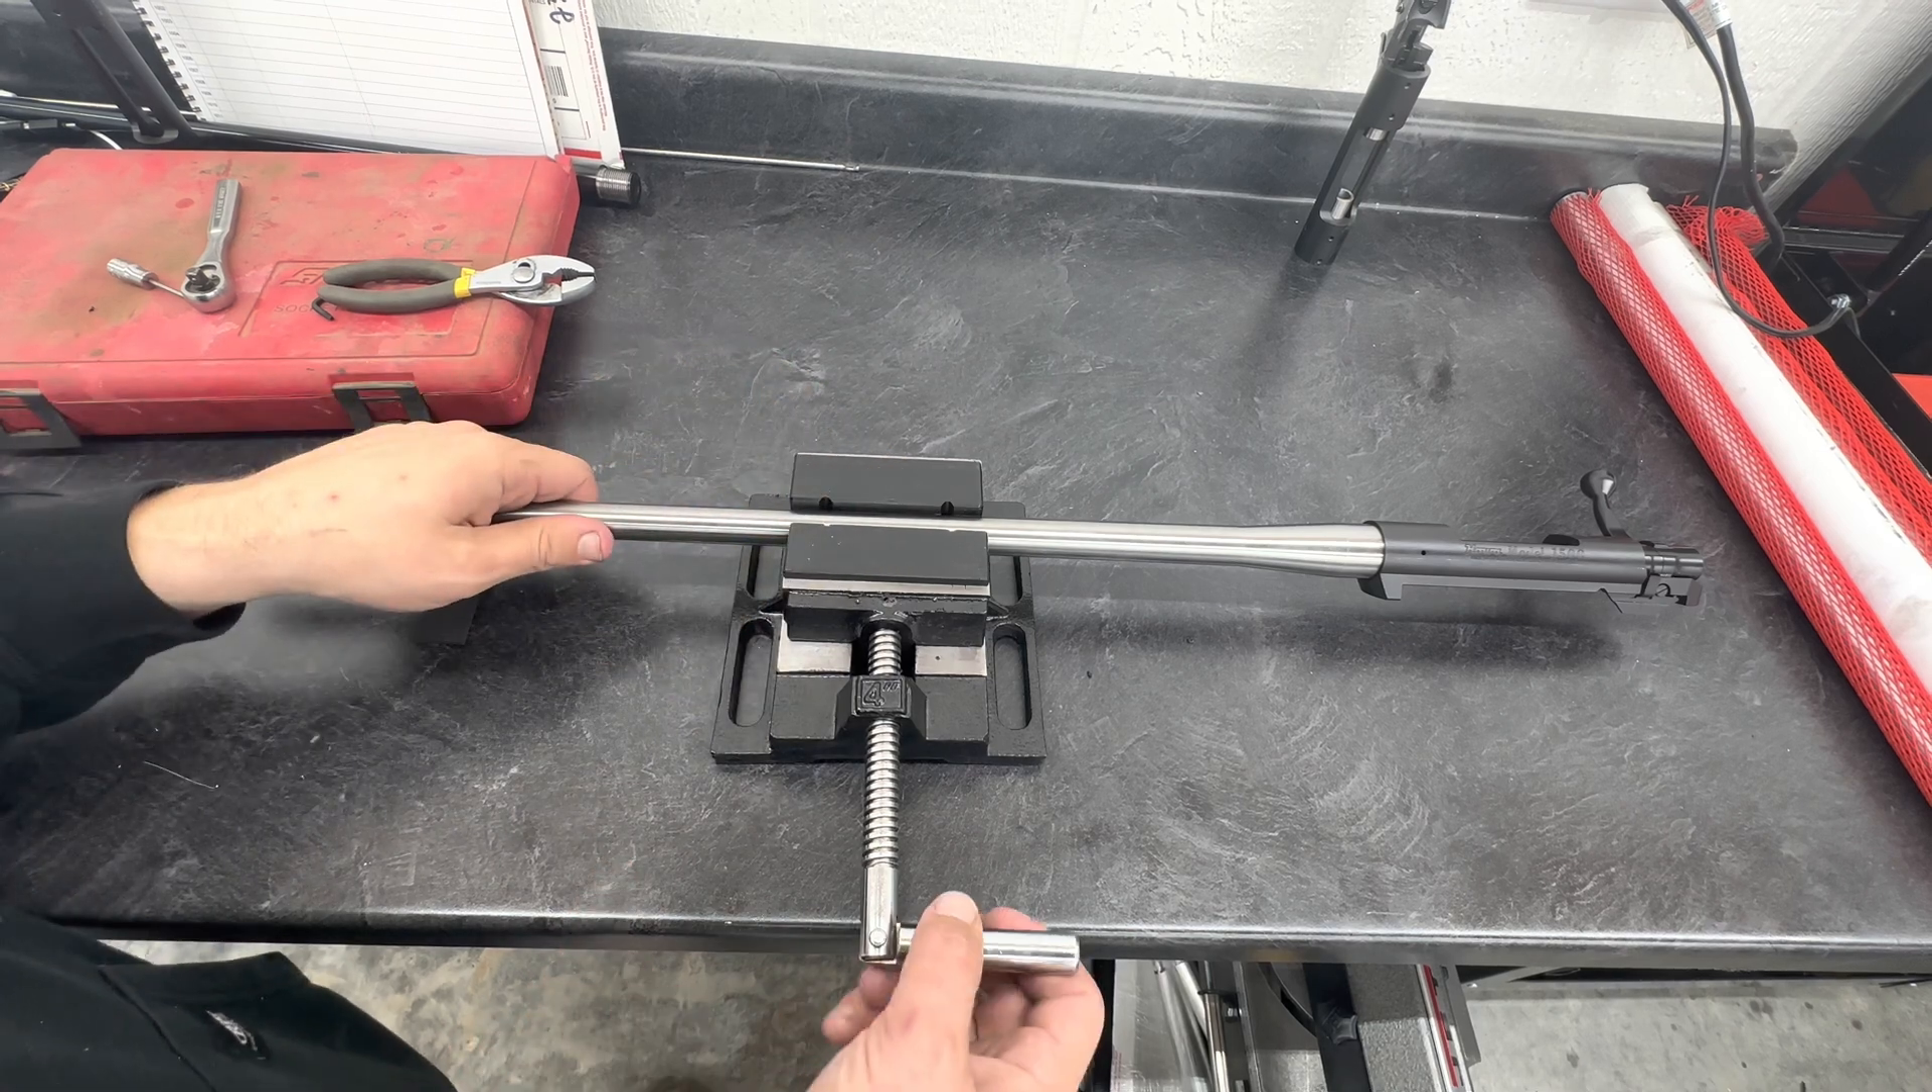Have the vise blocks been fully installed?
Yes.